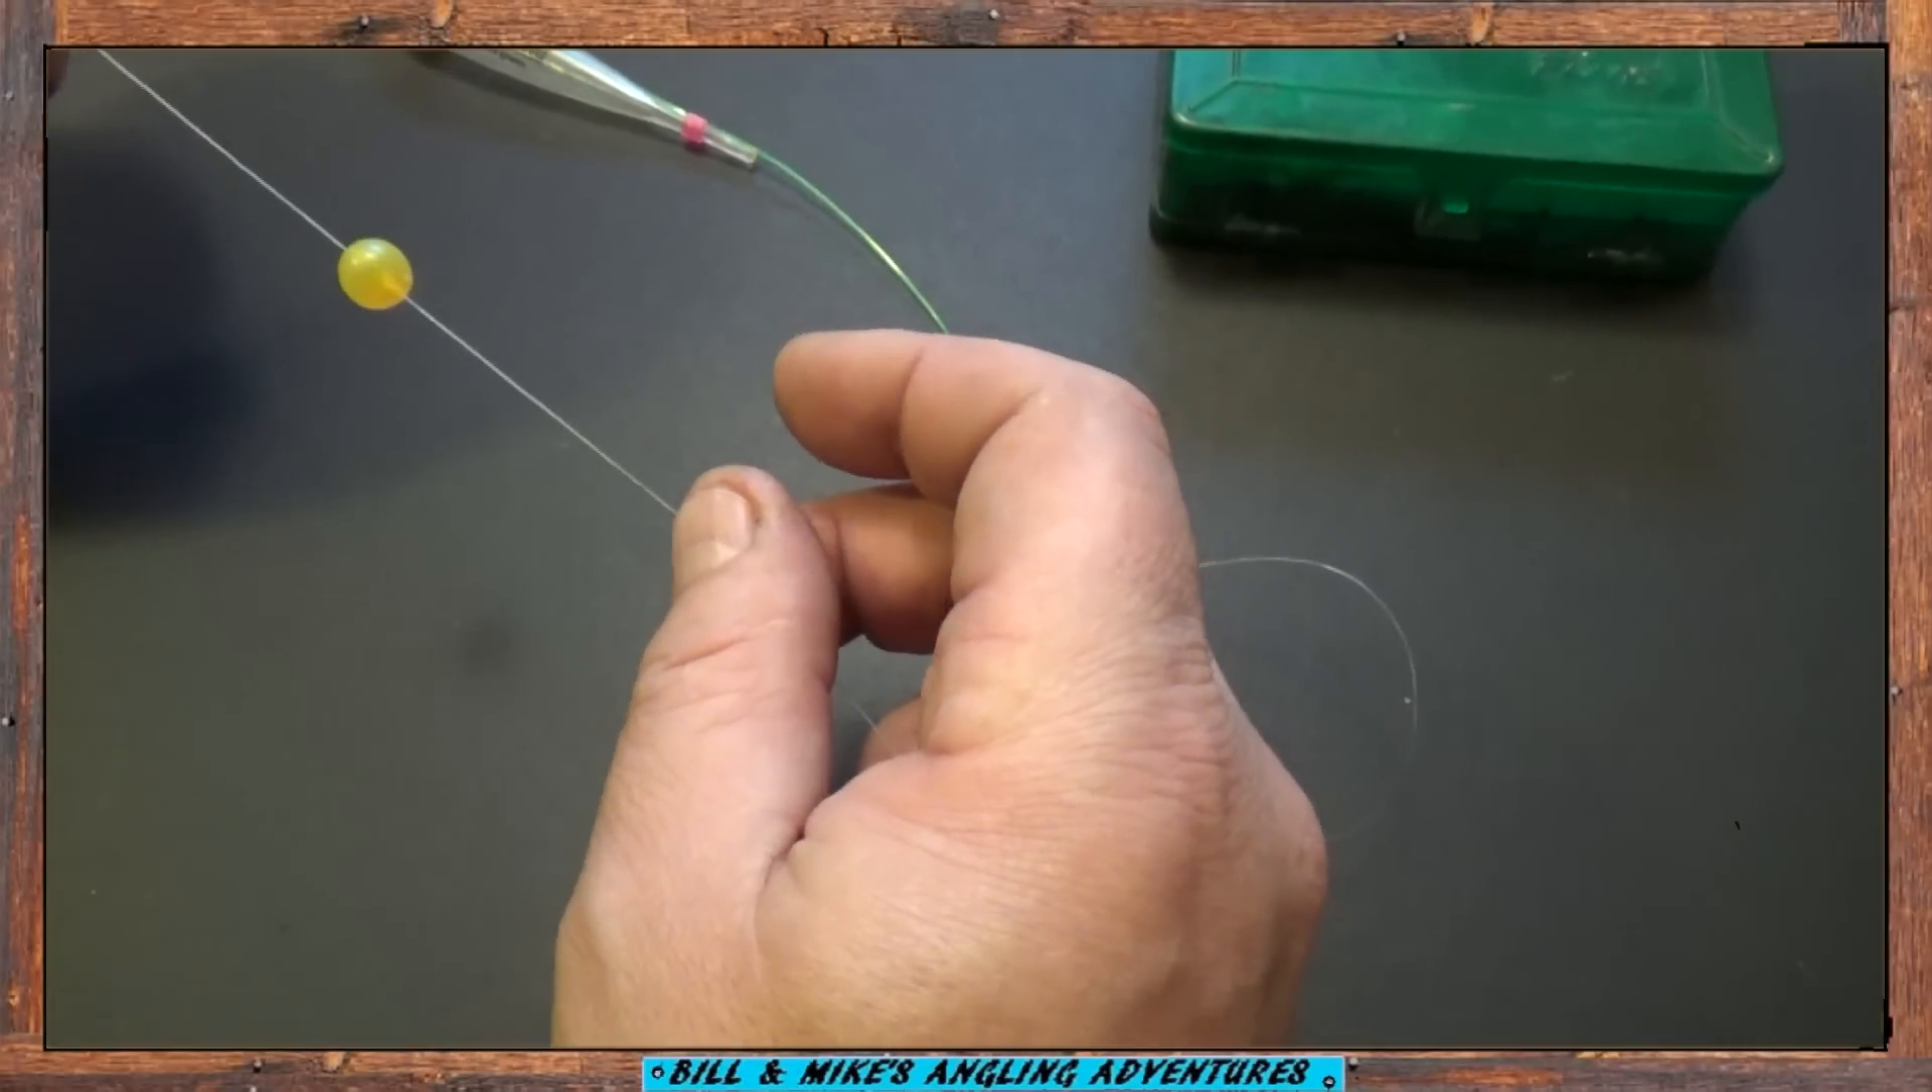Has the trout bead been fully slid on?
Yes.